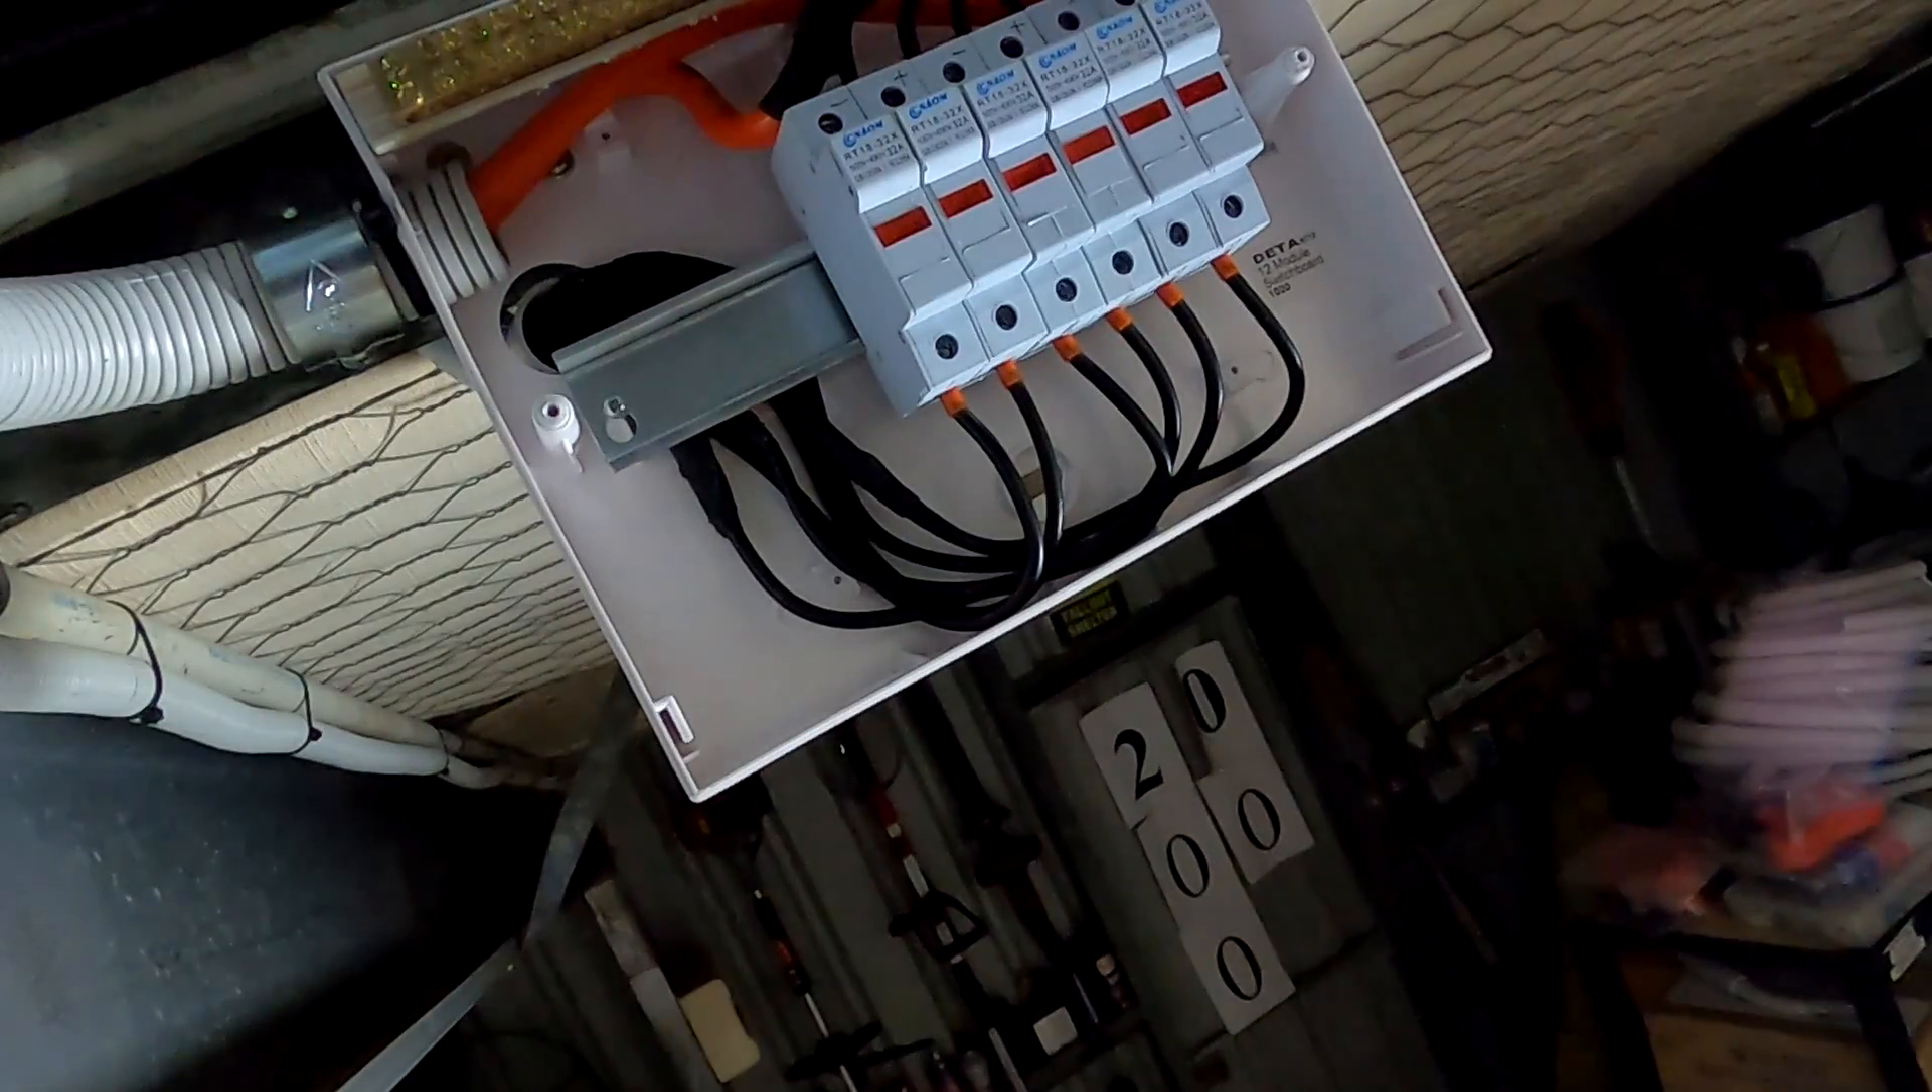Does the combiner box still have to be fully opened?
No.